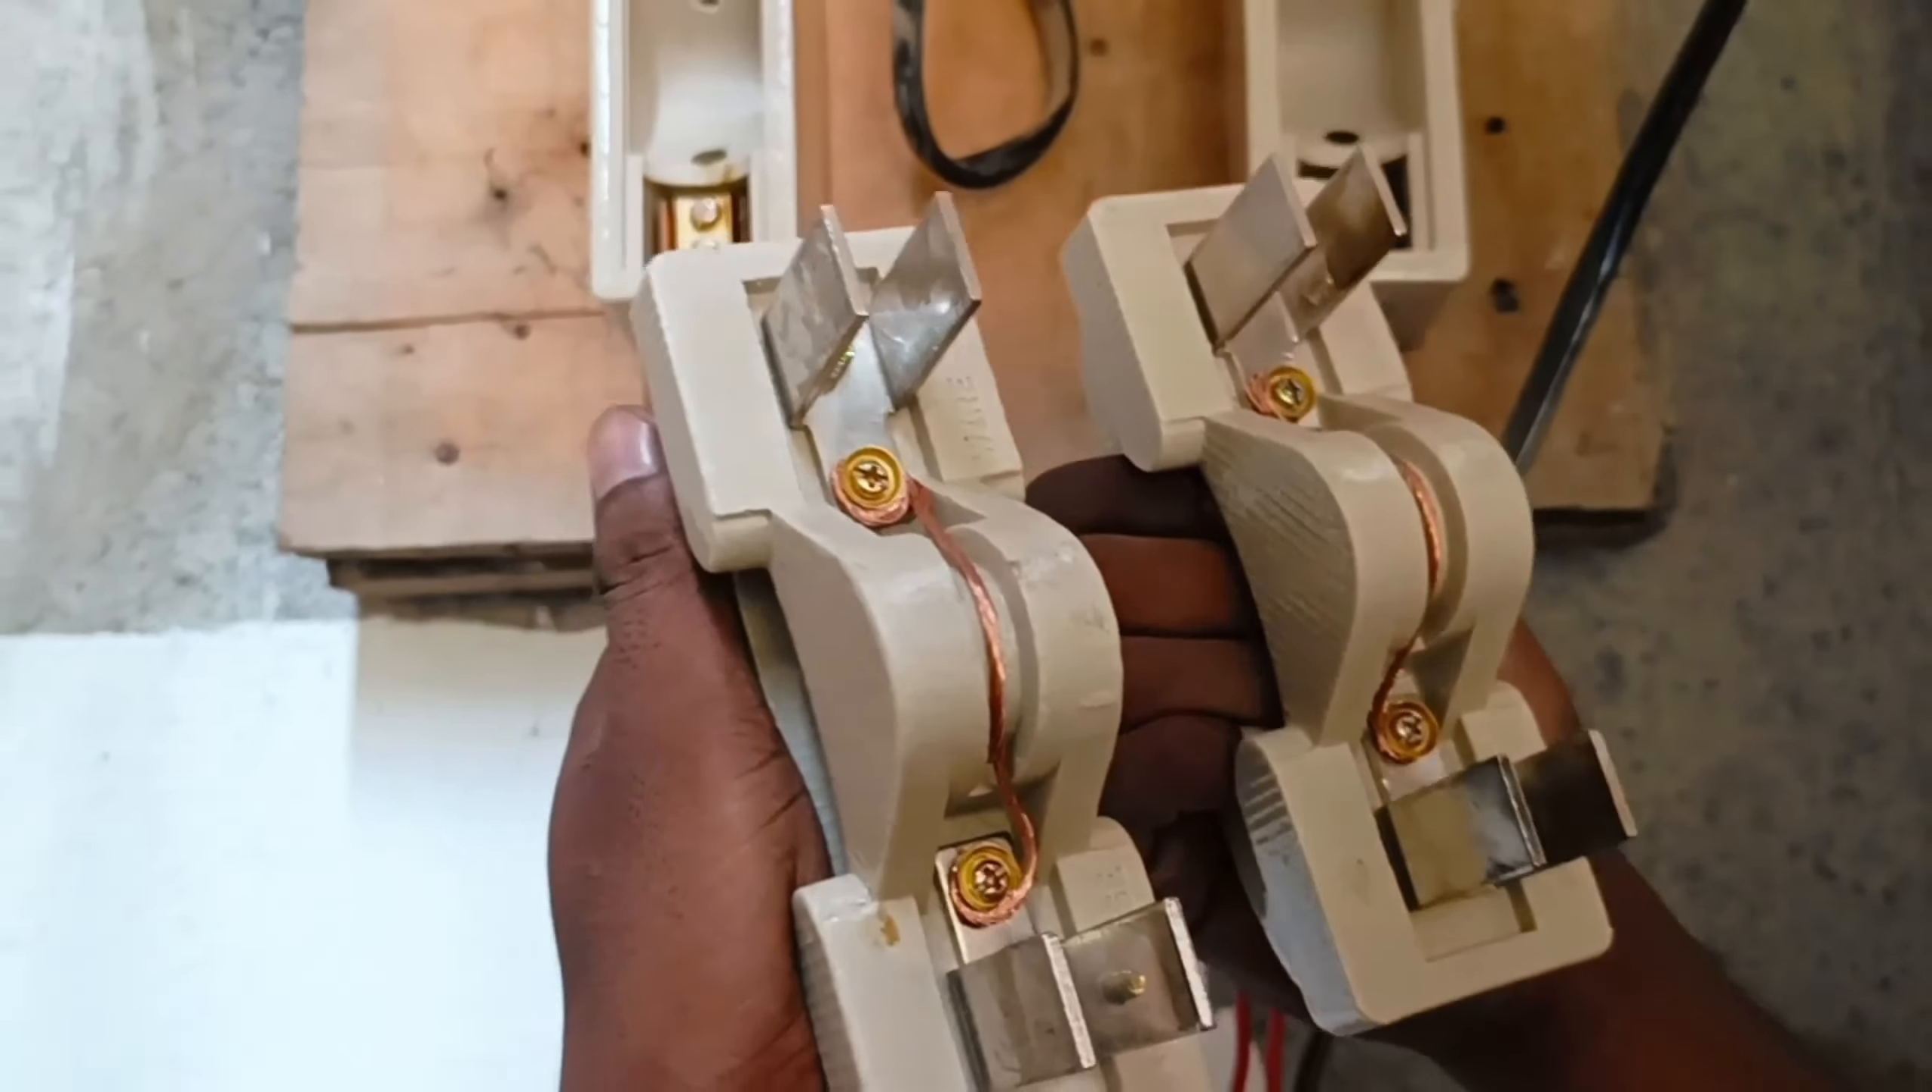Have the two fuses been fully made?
Yes.